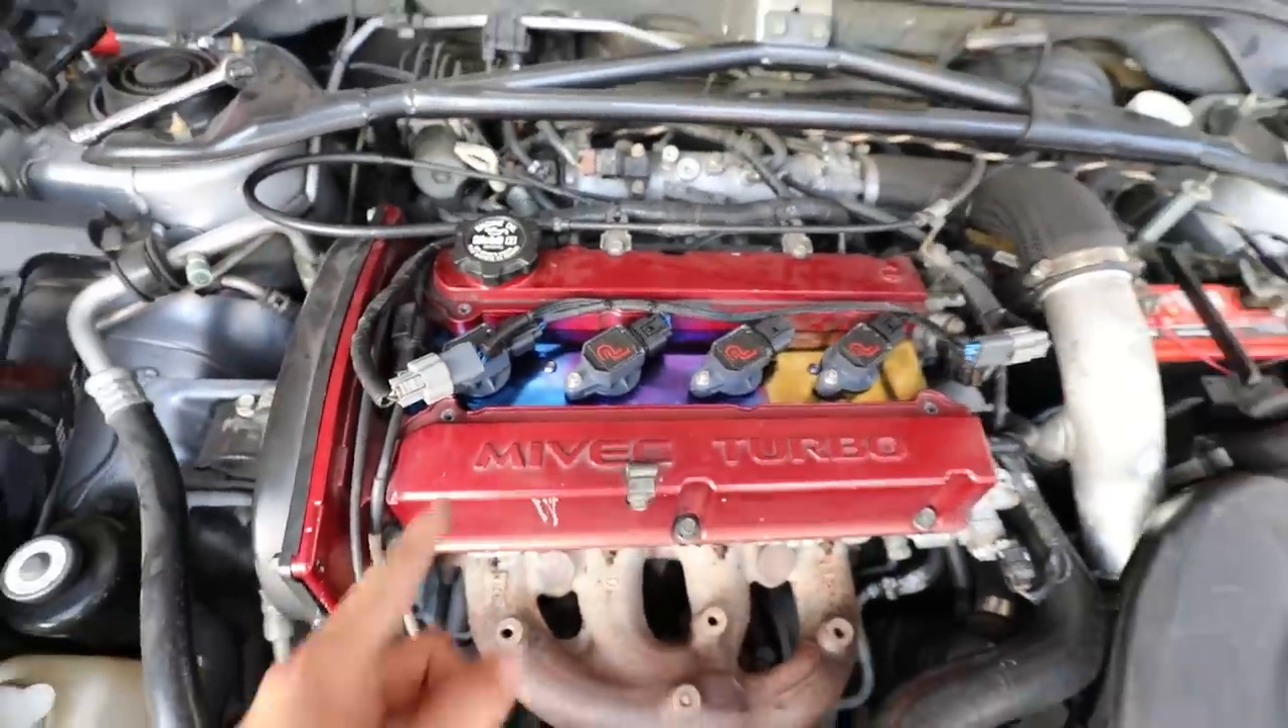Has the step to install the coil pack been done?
Yes.